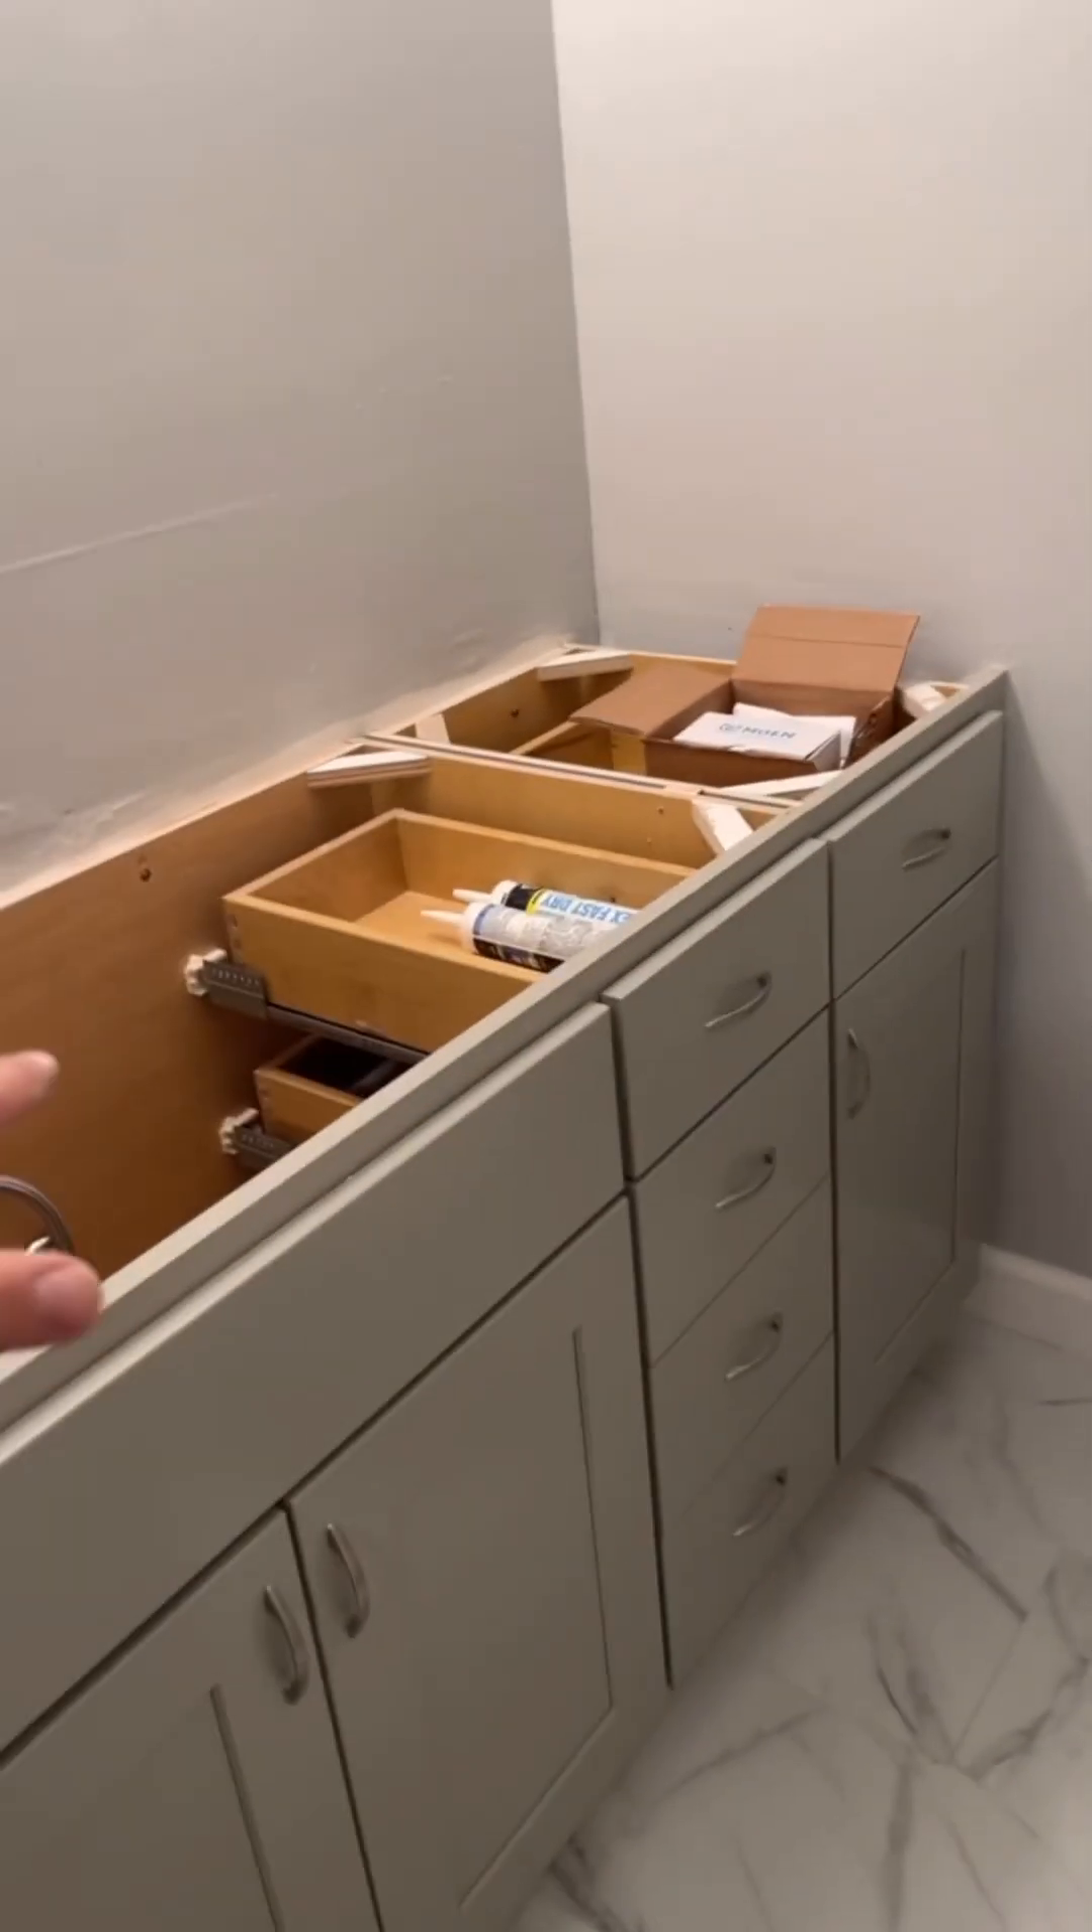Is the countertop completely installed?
No.